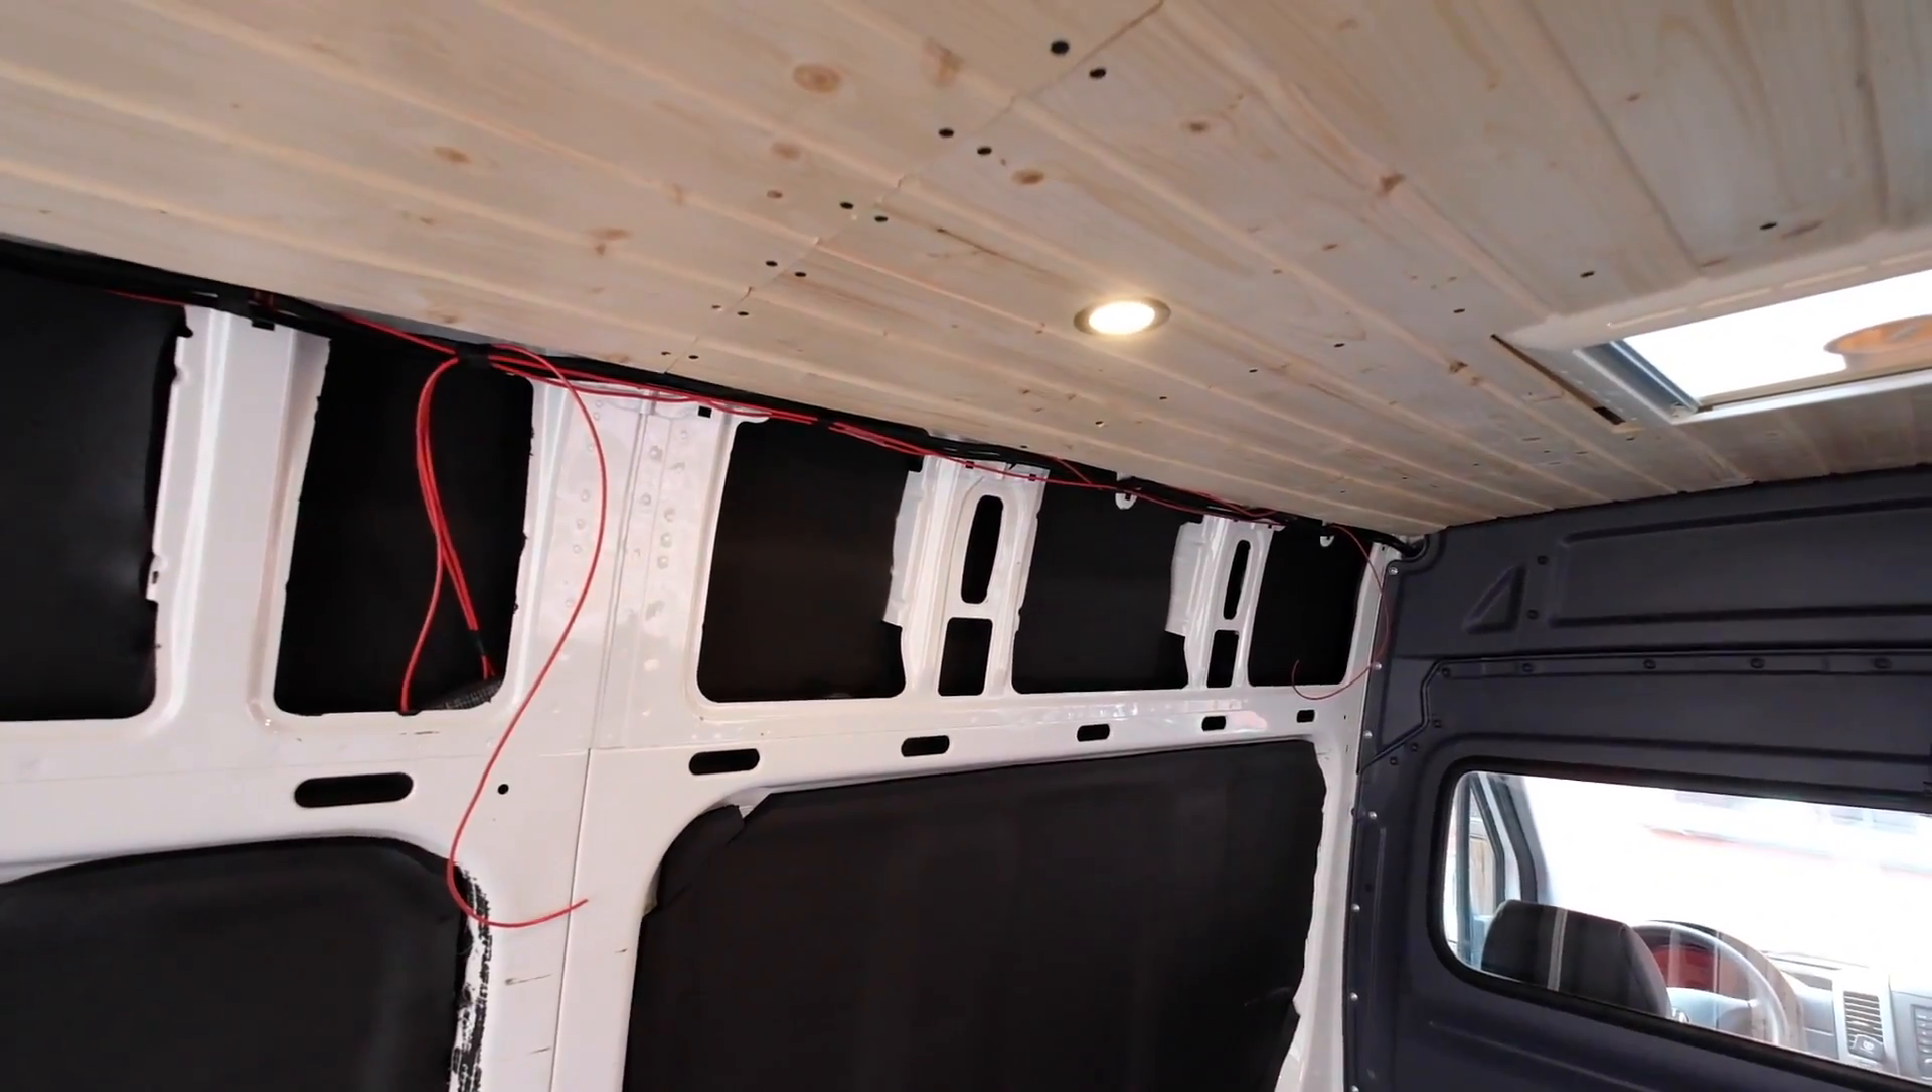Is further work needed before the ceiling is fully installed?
No.